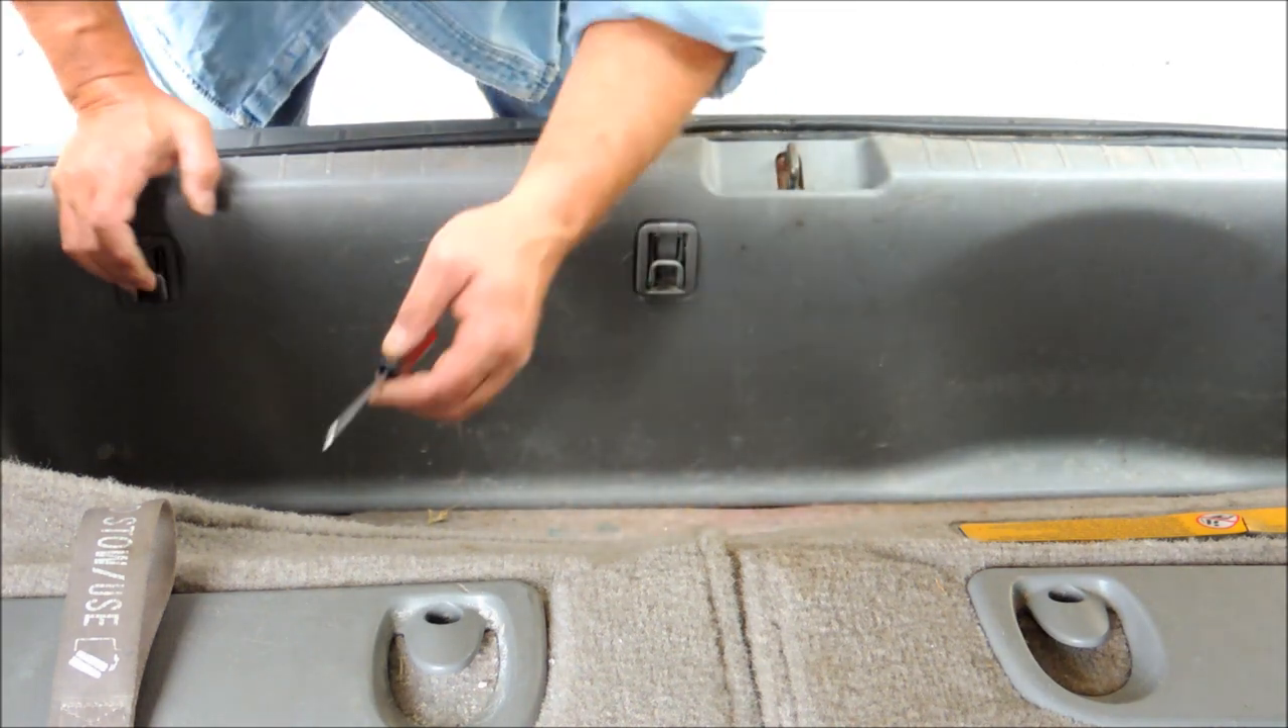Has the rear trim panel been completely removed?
No.